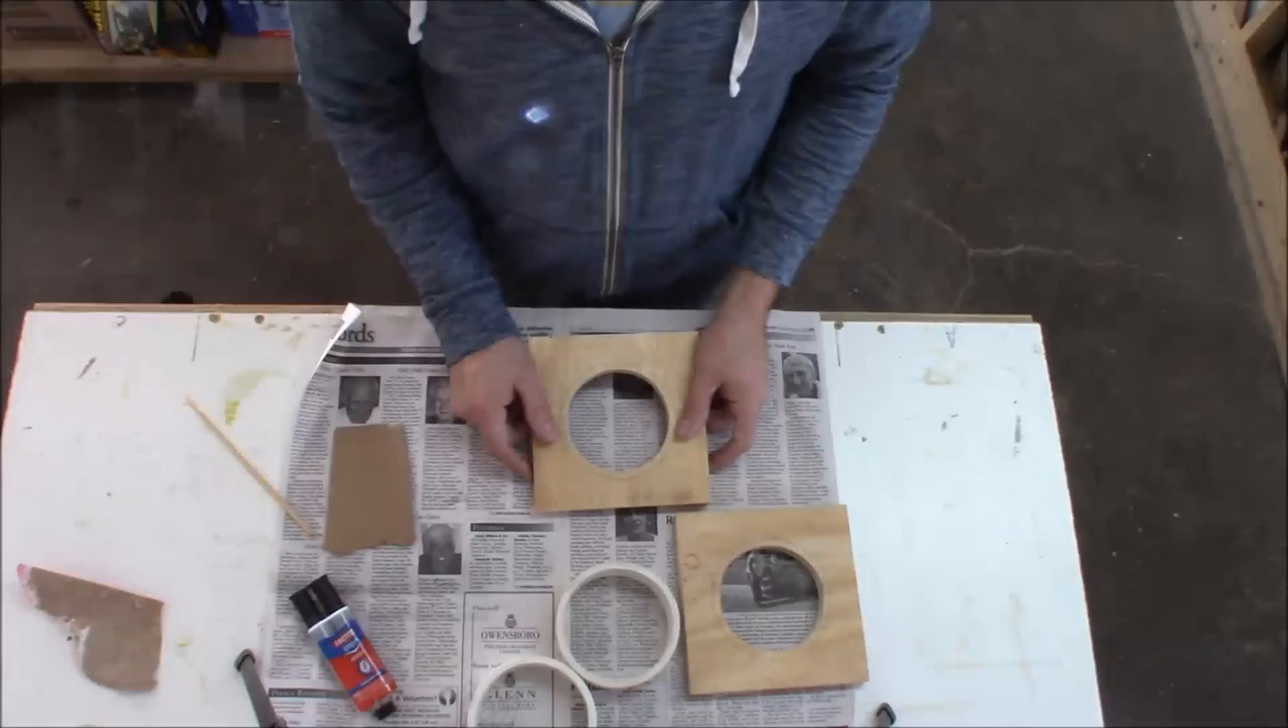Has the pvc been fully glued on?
No.